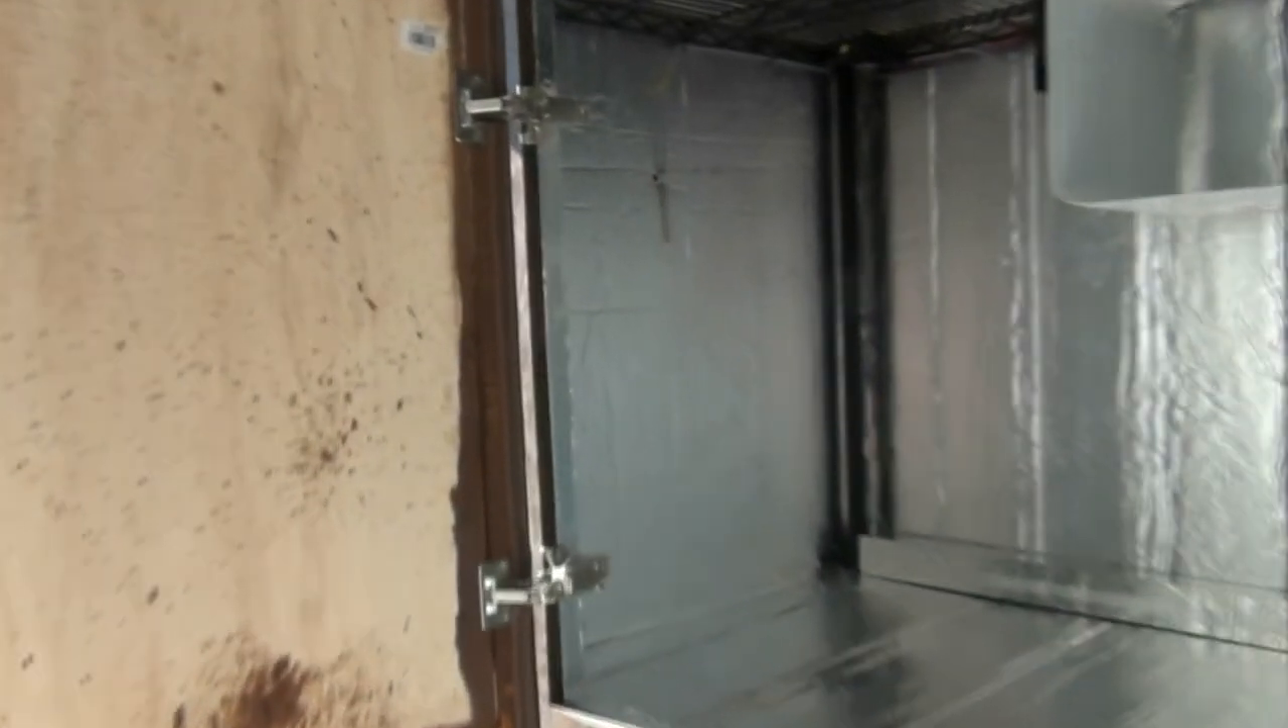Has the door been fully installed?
Yes.